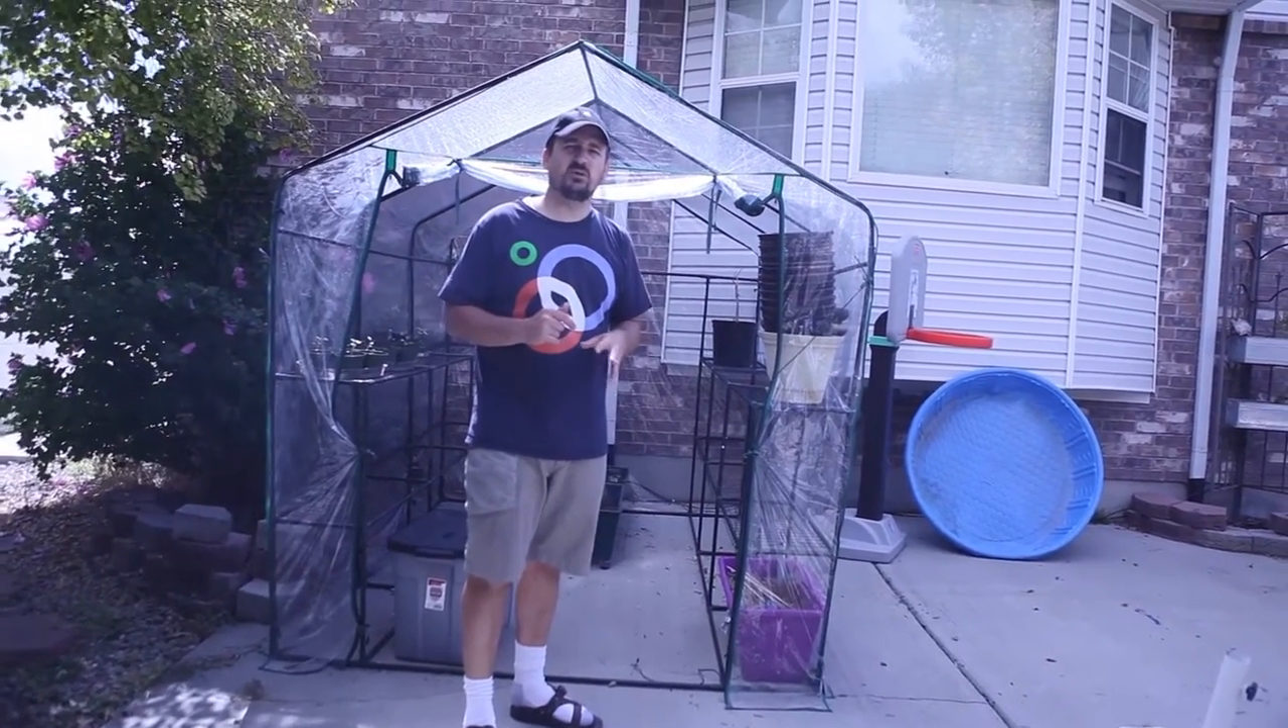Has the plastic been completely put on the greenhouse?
Yes.